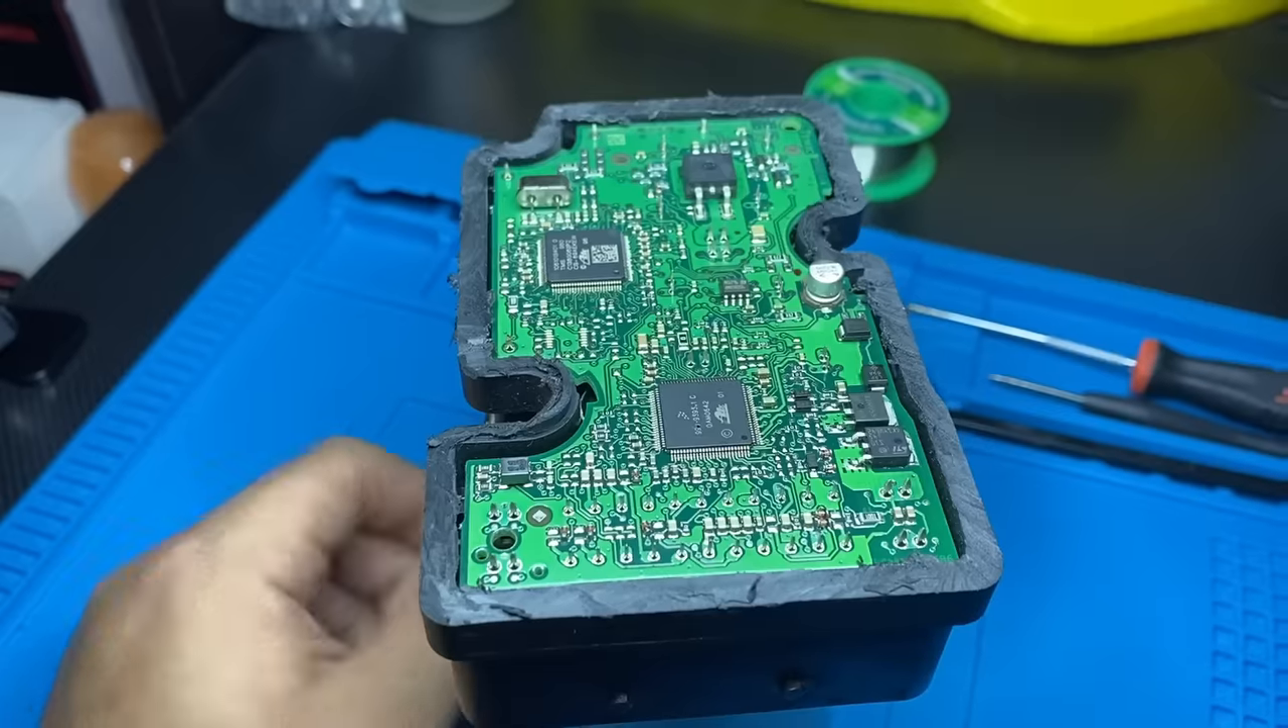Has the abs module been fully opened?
Yes.